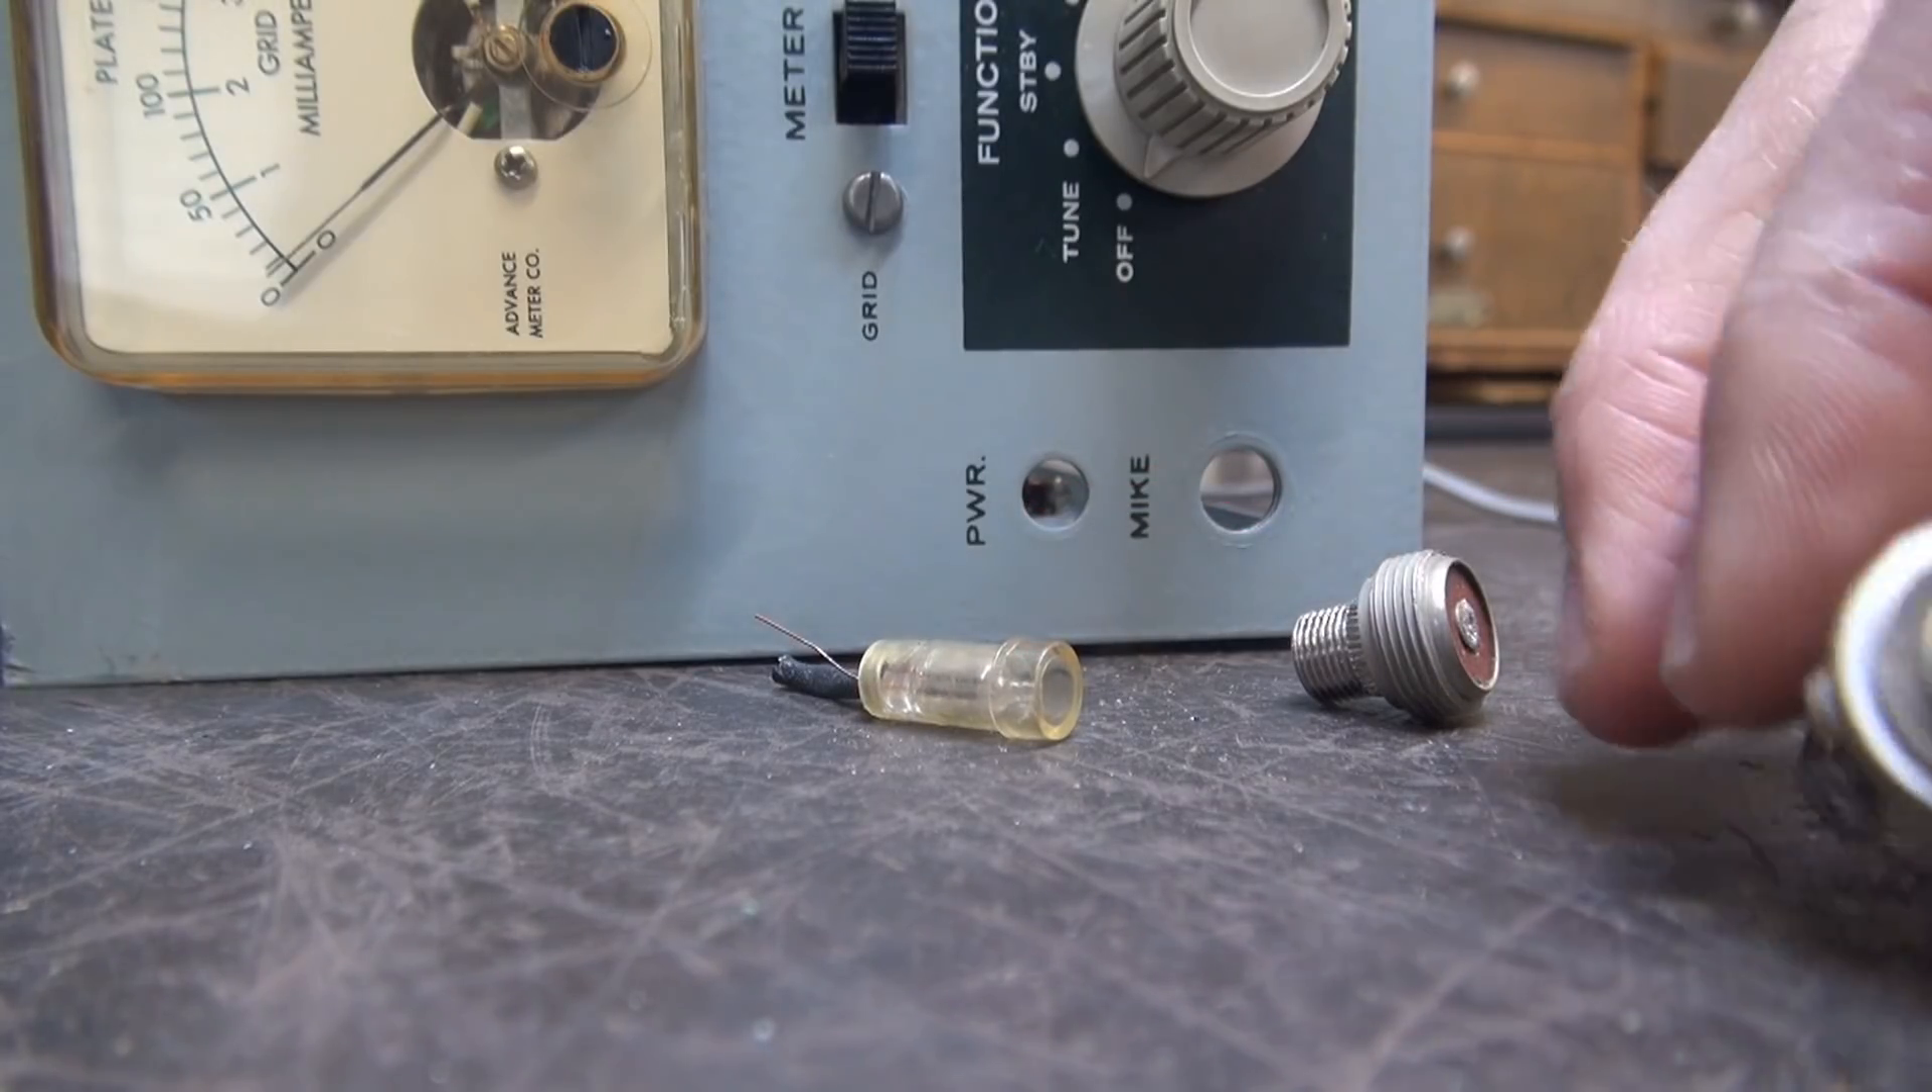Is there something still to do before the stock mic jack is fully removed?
No.